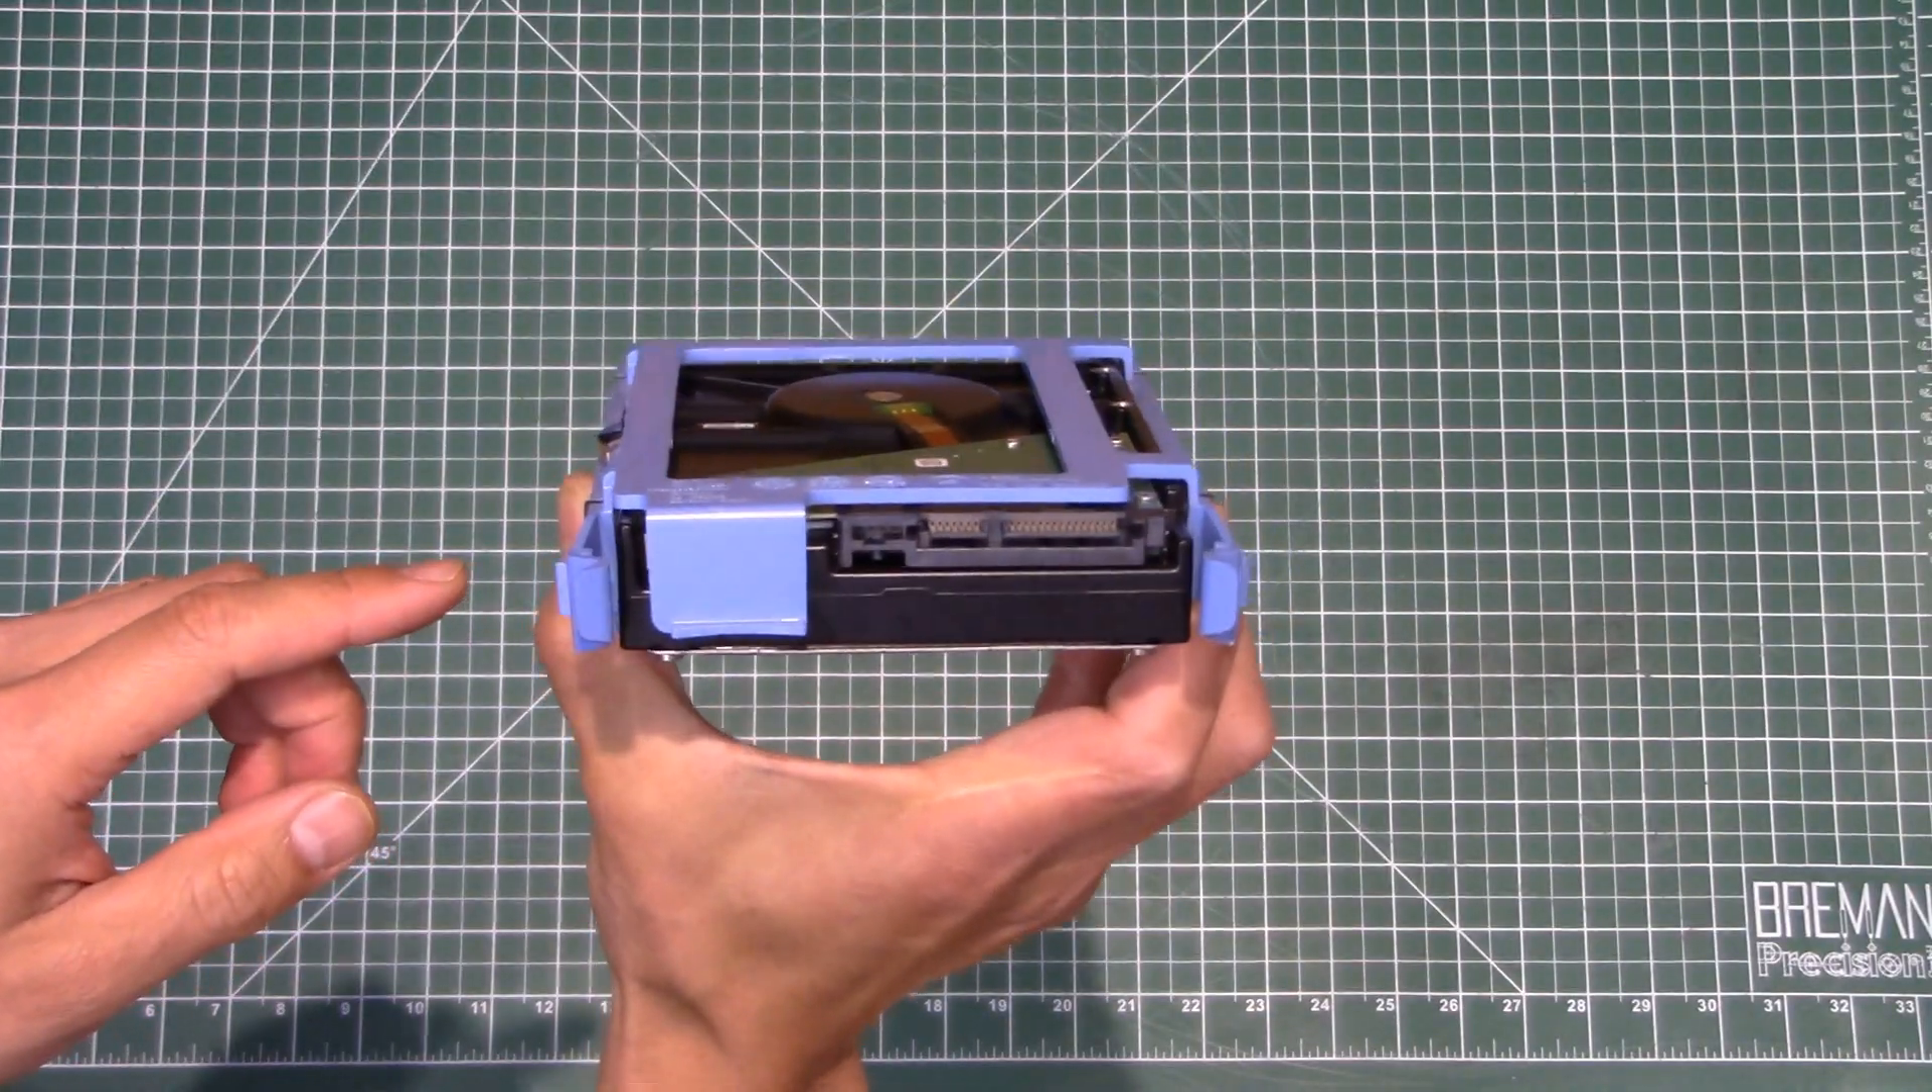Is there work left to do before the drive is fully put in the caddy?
No.